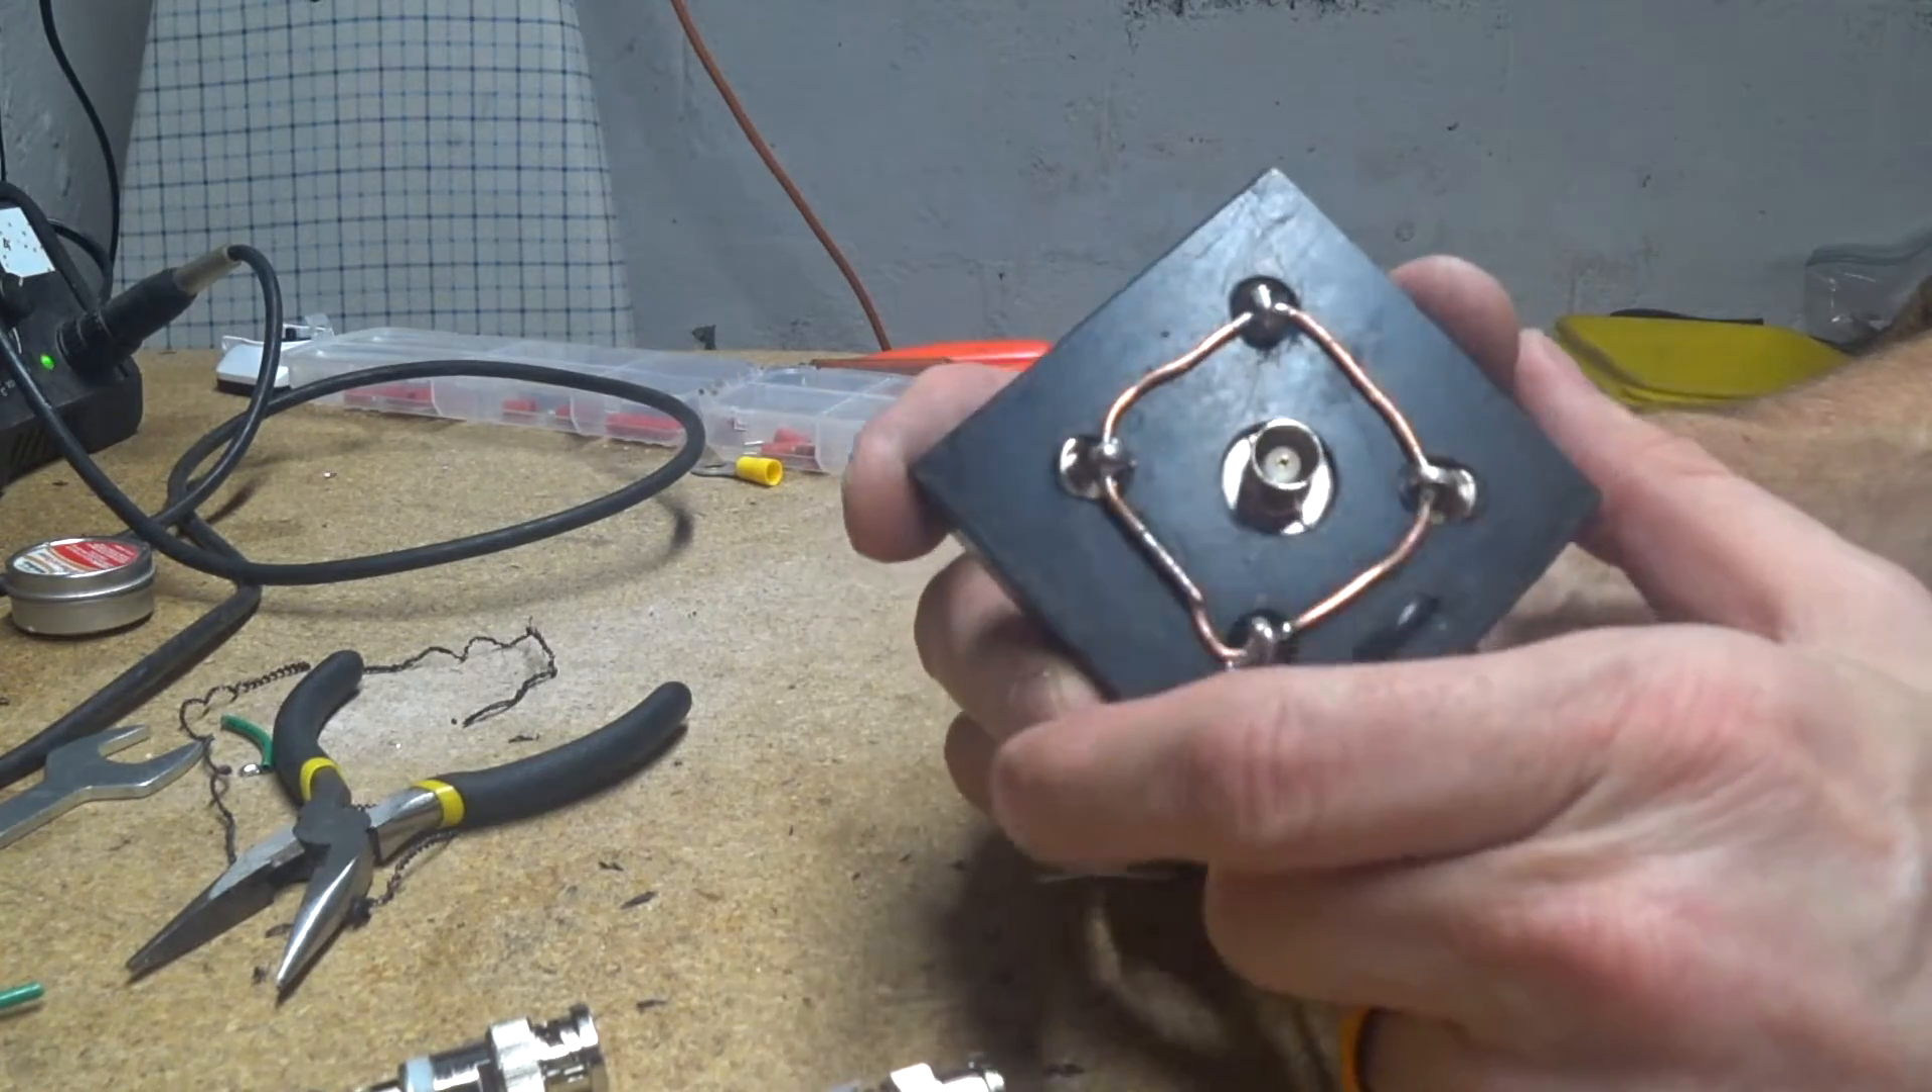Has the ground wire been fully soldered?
Yes.